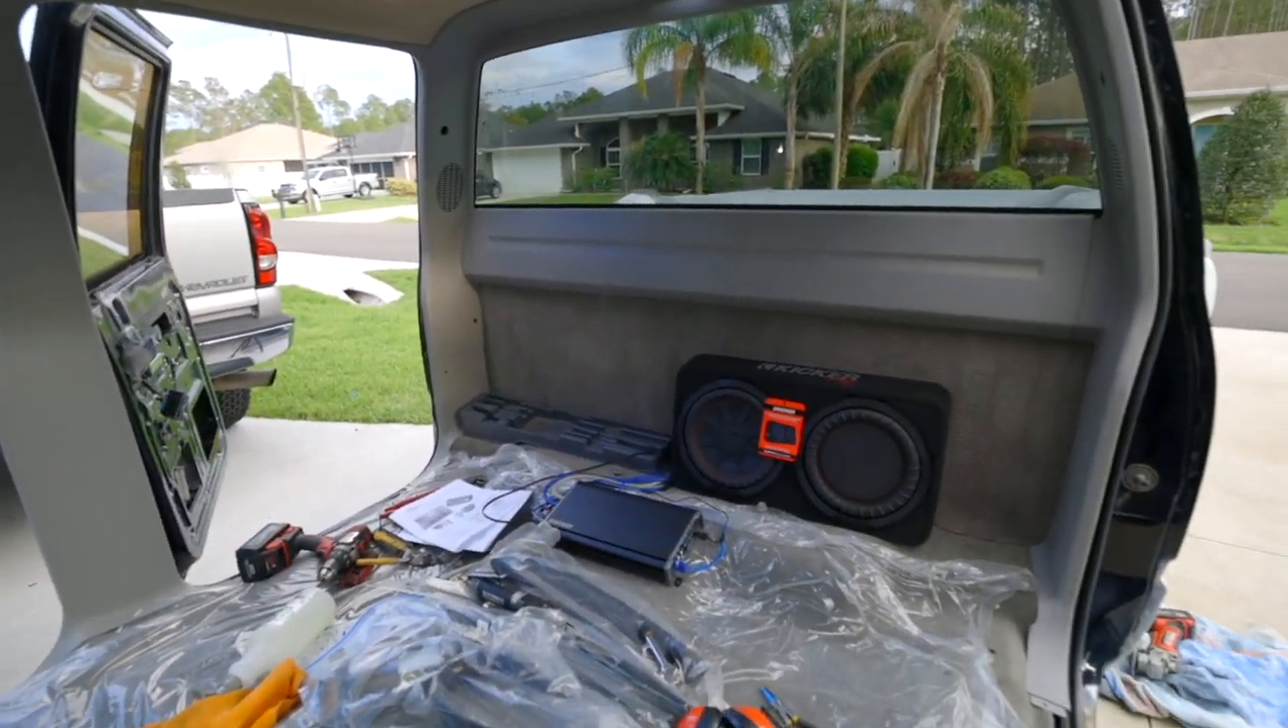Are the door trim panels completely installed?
No.